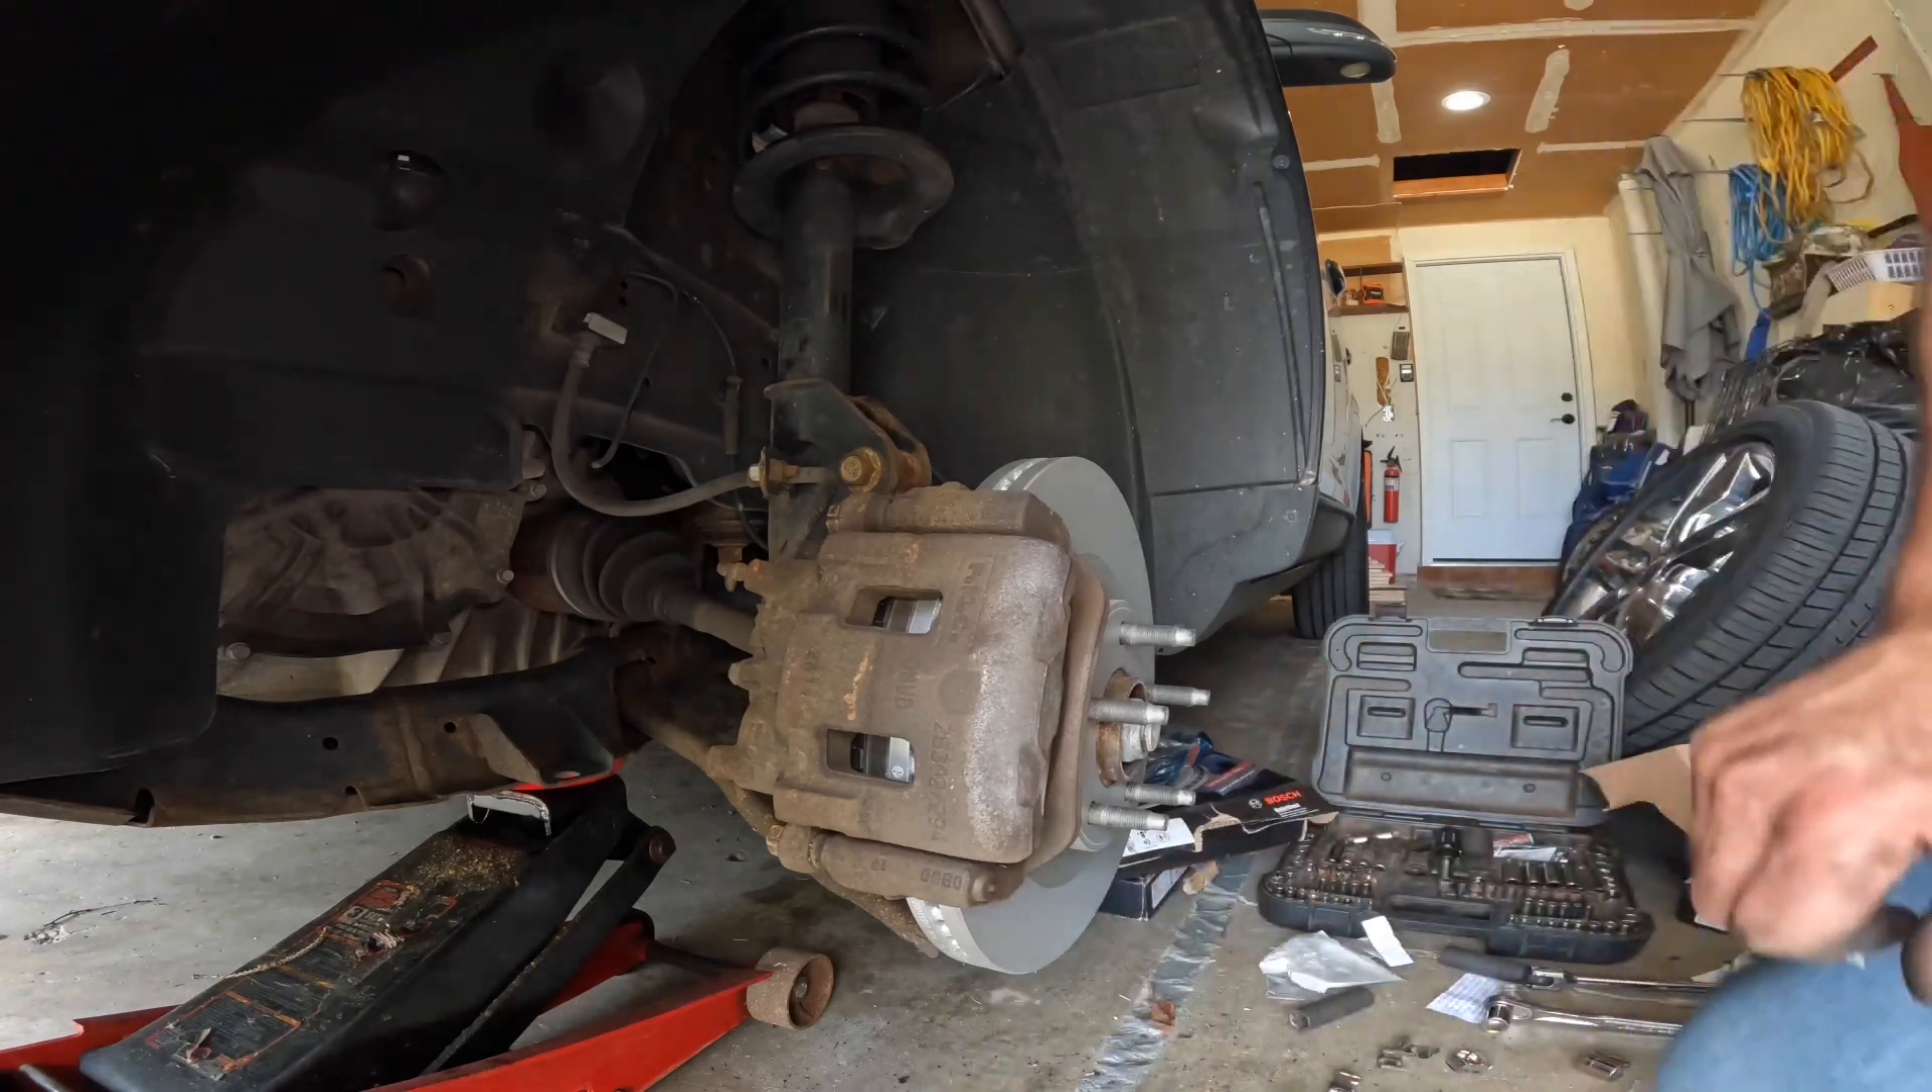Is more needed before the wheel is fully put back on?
Yes.